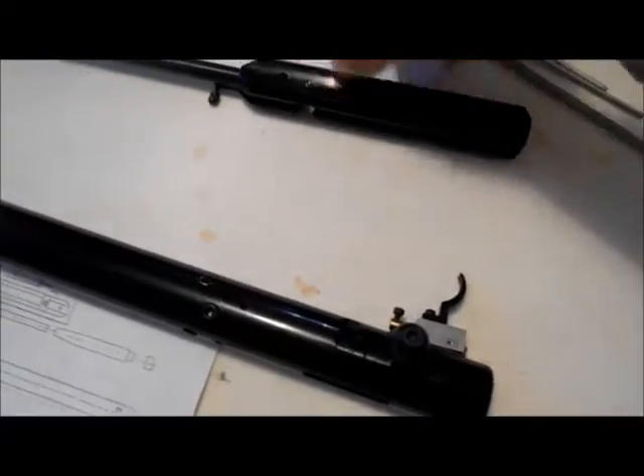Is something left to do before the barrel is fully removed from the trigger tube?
No.